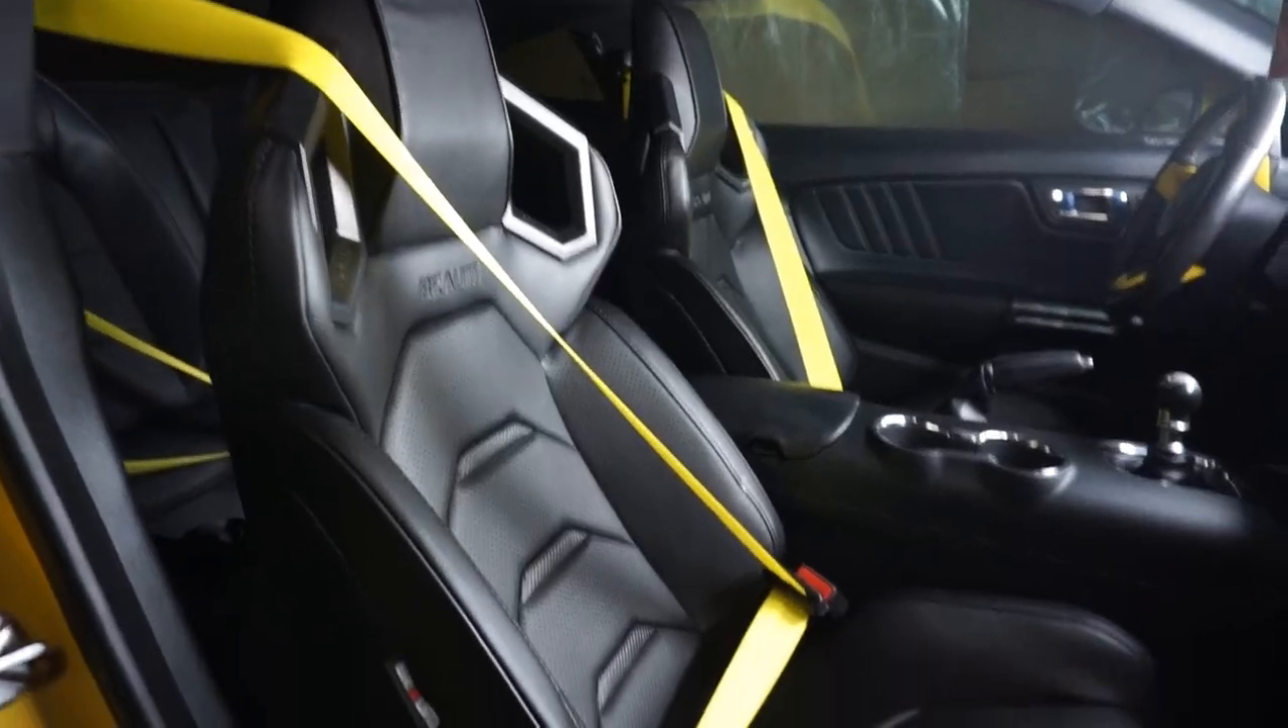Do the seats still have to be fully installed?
No.